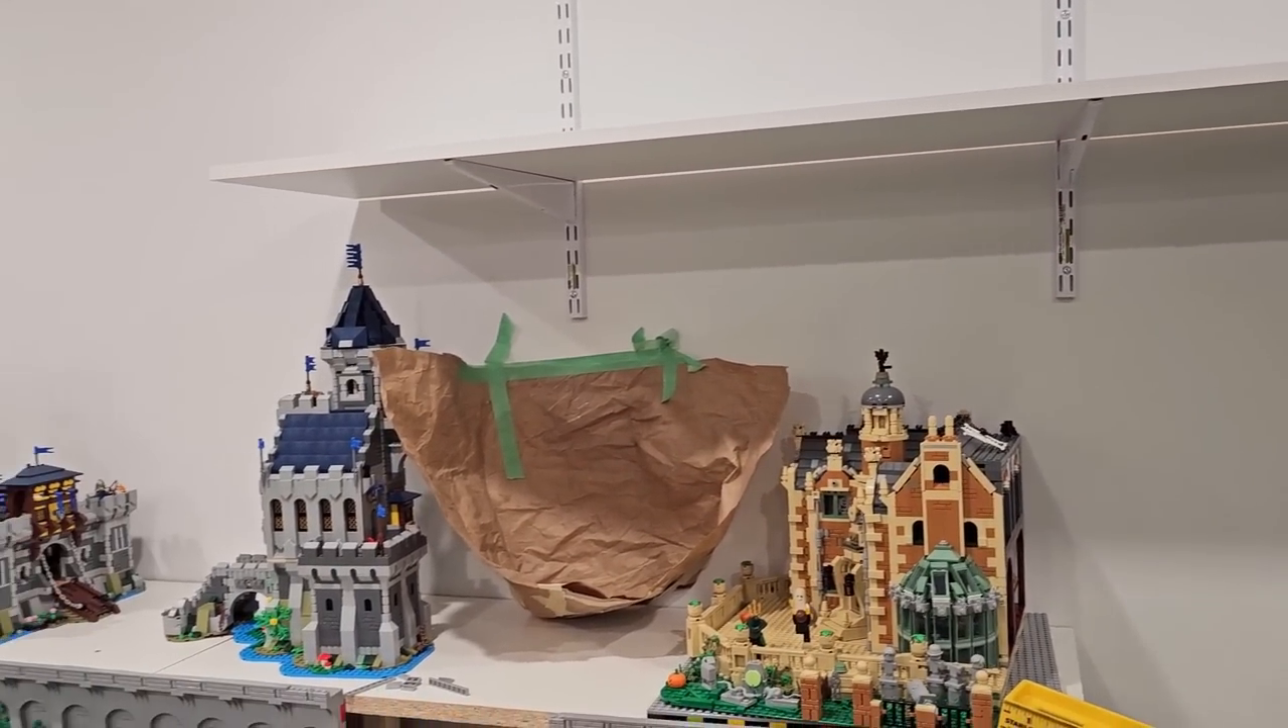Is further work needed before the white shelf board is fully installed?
No.